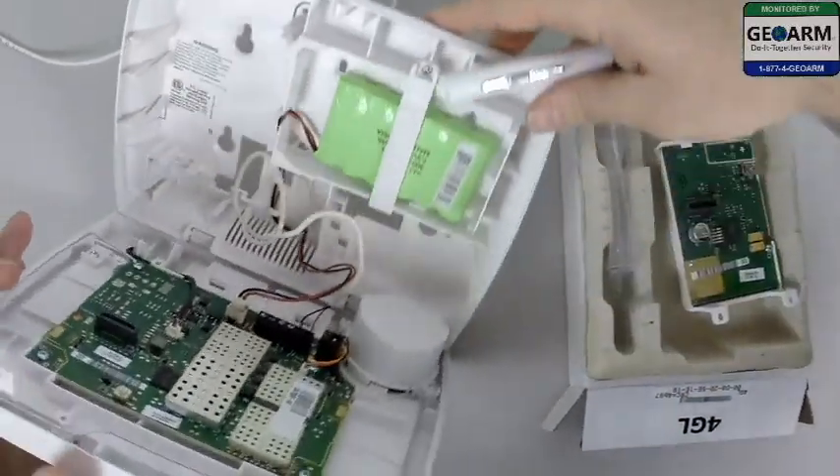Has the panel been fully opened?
Yes.